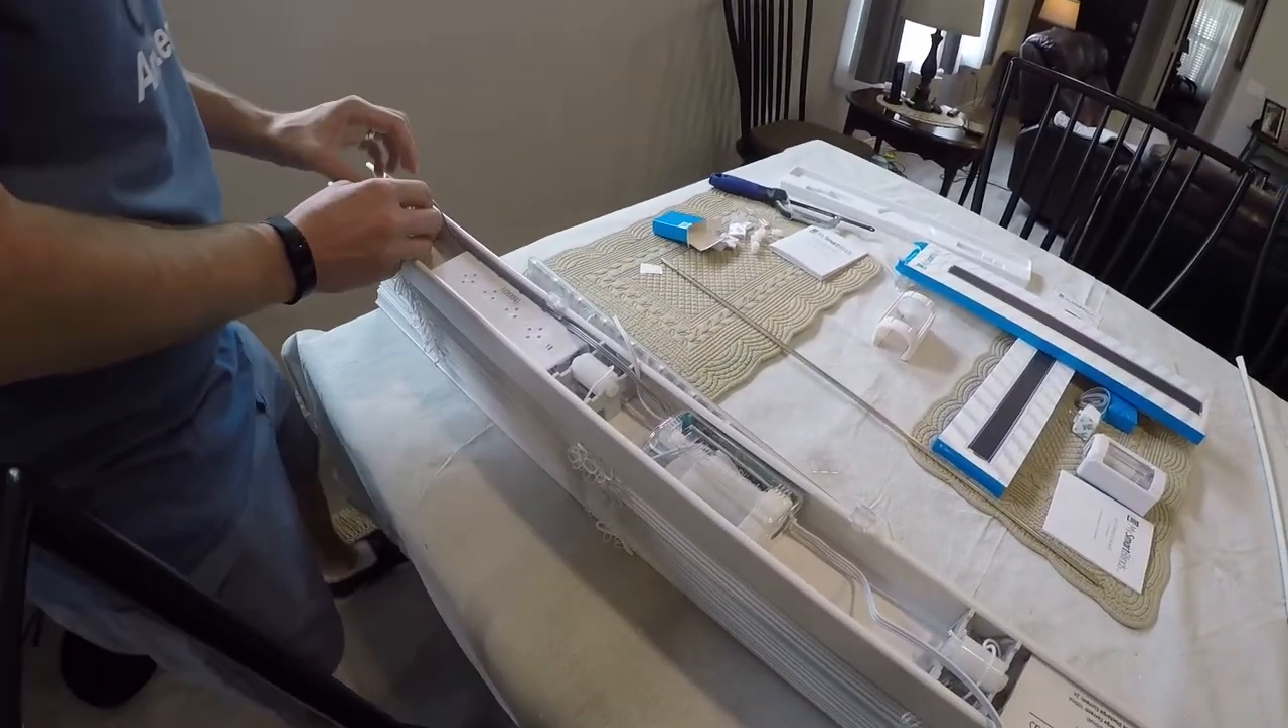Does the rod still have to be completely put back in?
Yes.